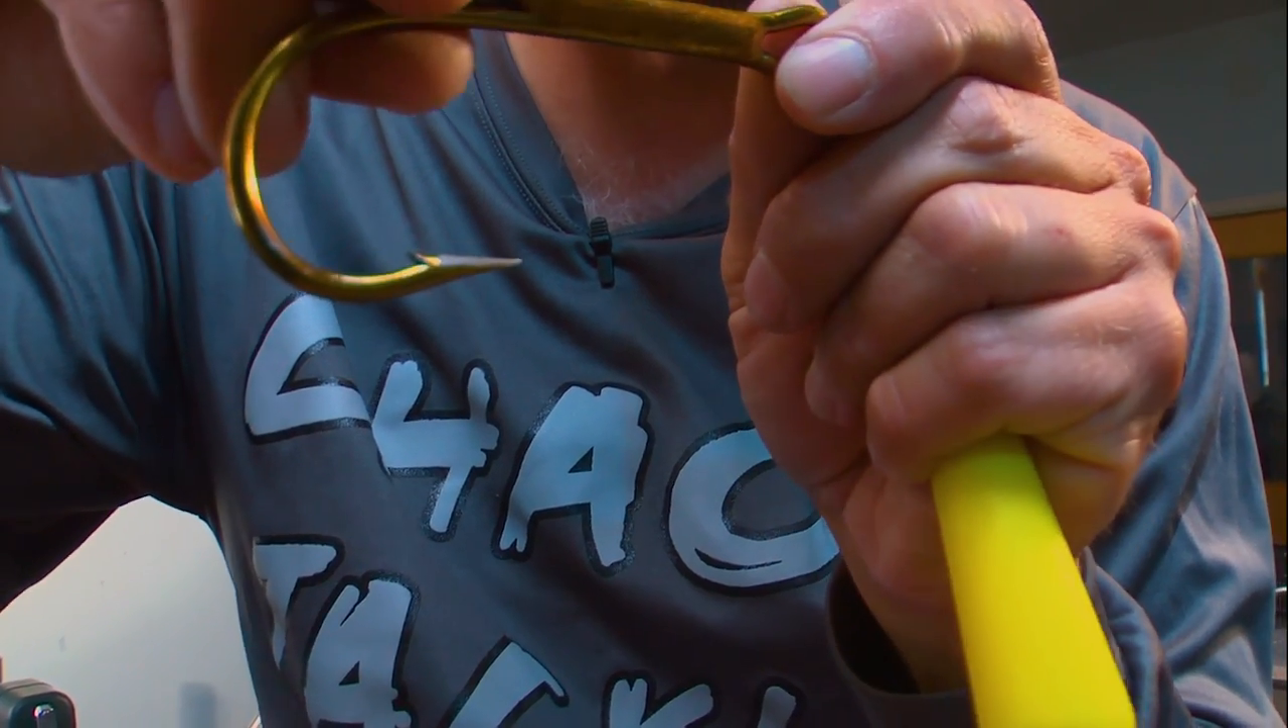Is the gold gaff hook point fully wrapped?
No.